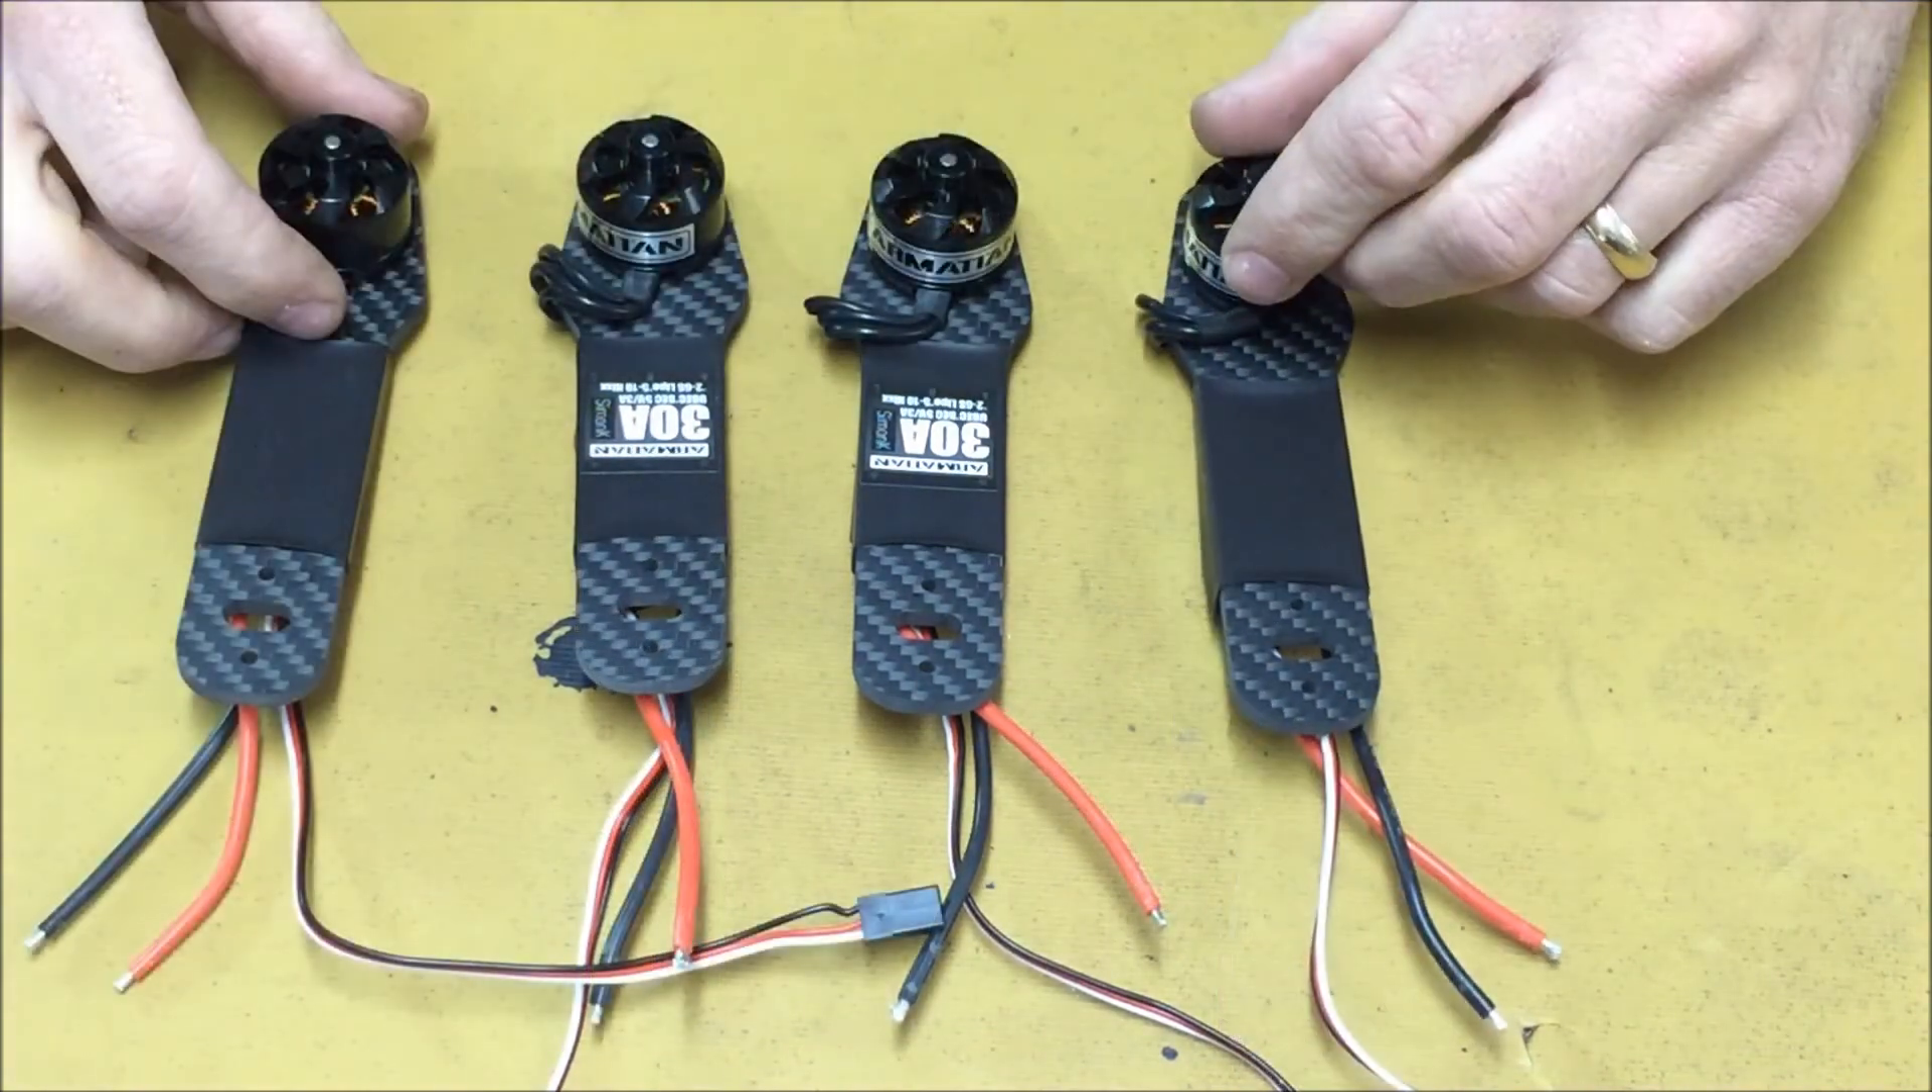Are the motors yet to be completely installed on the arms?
No.